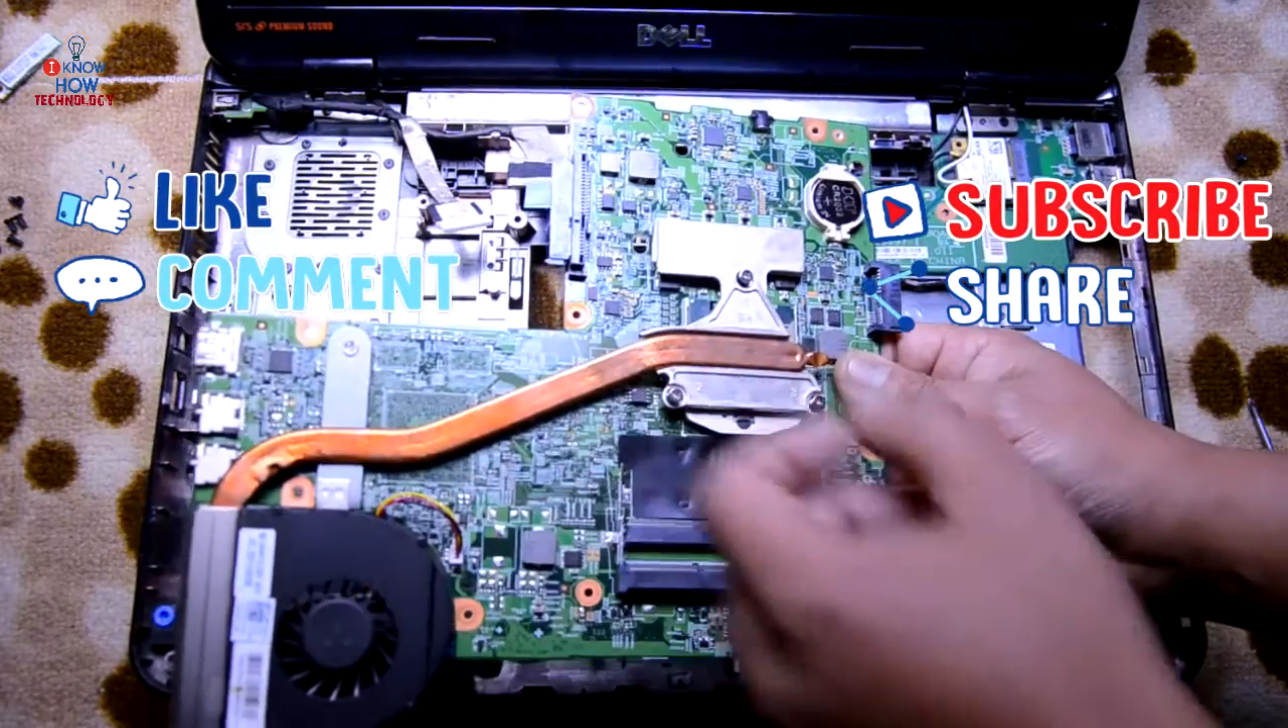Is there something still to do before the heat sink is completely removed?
Yes.